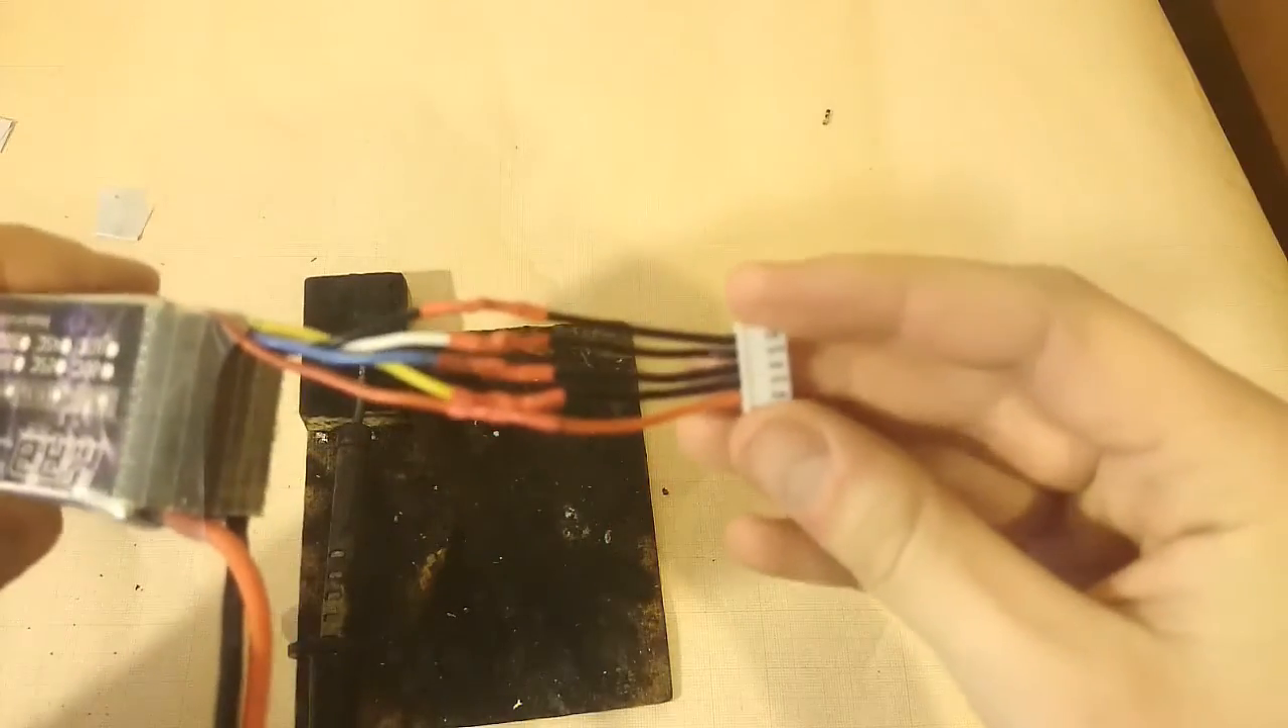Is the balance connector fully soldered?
Yes.